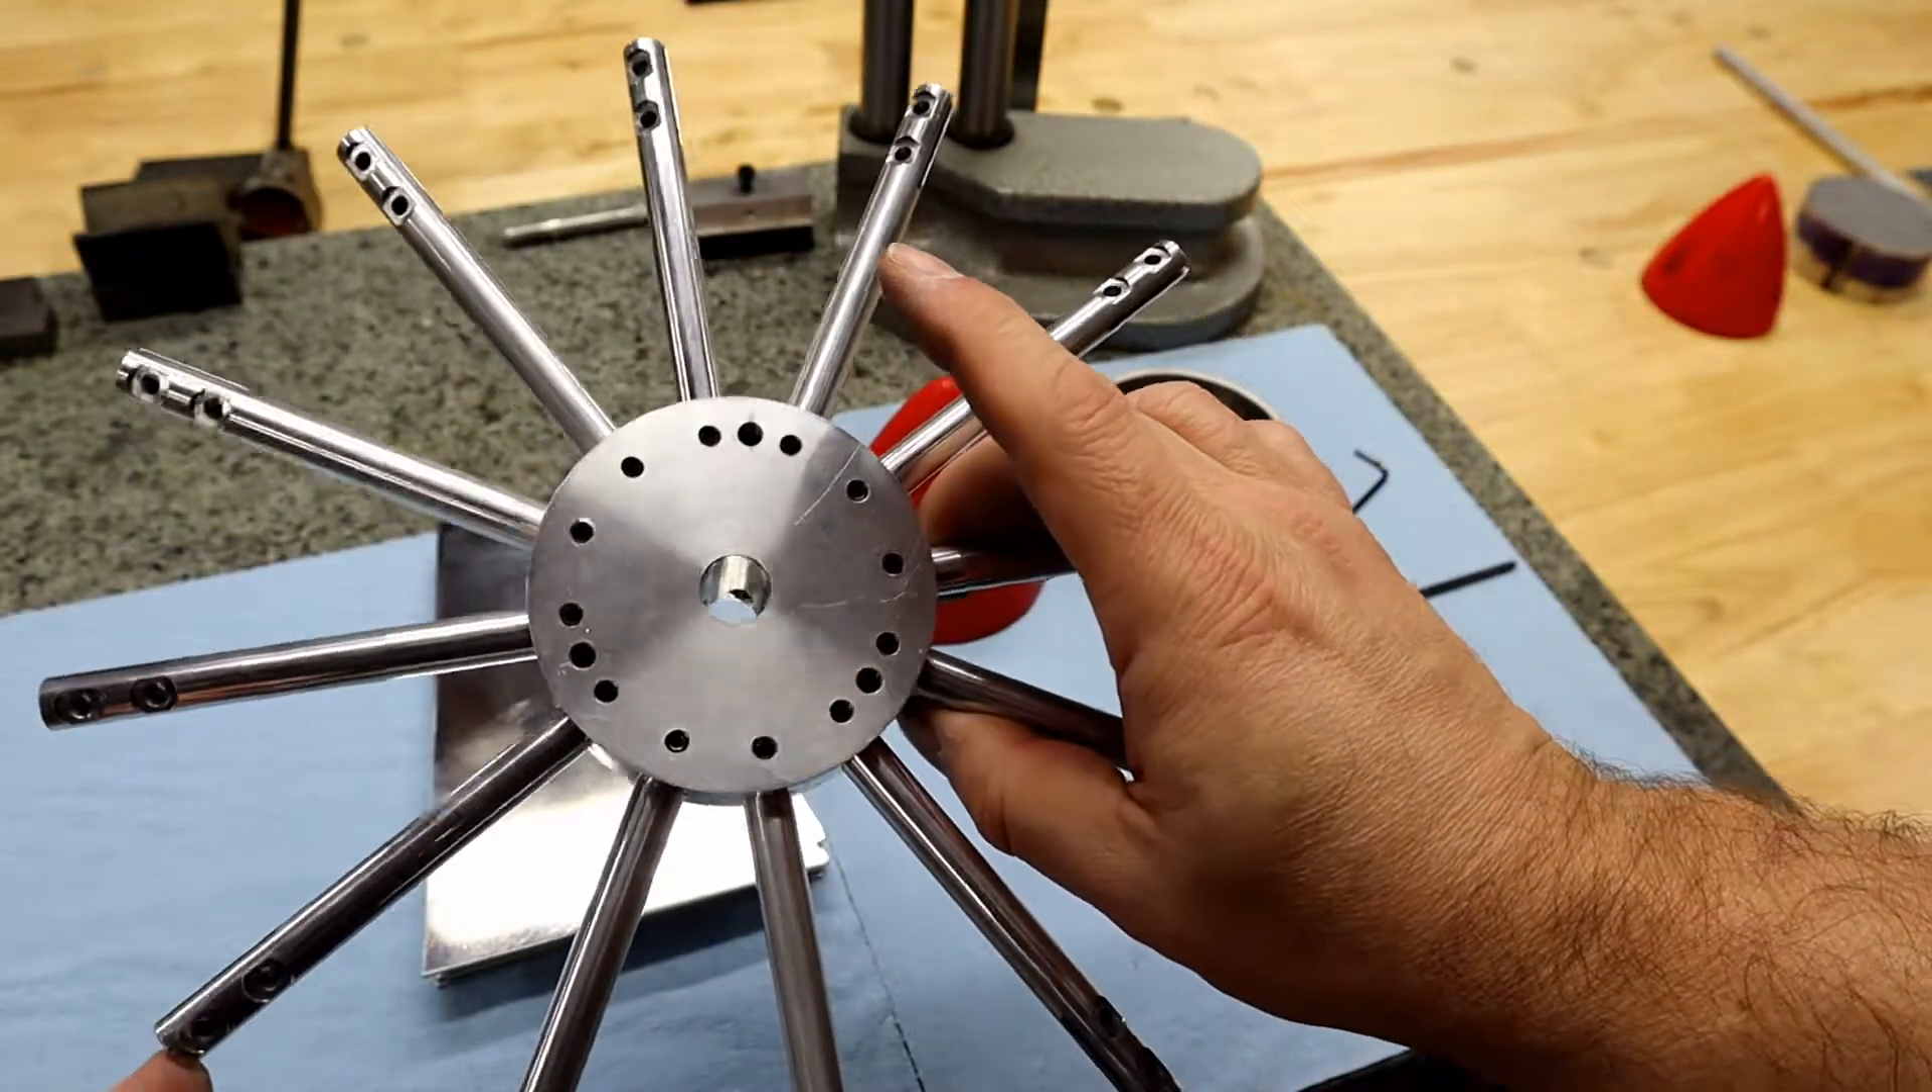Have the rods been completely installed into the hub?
Yes.